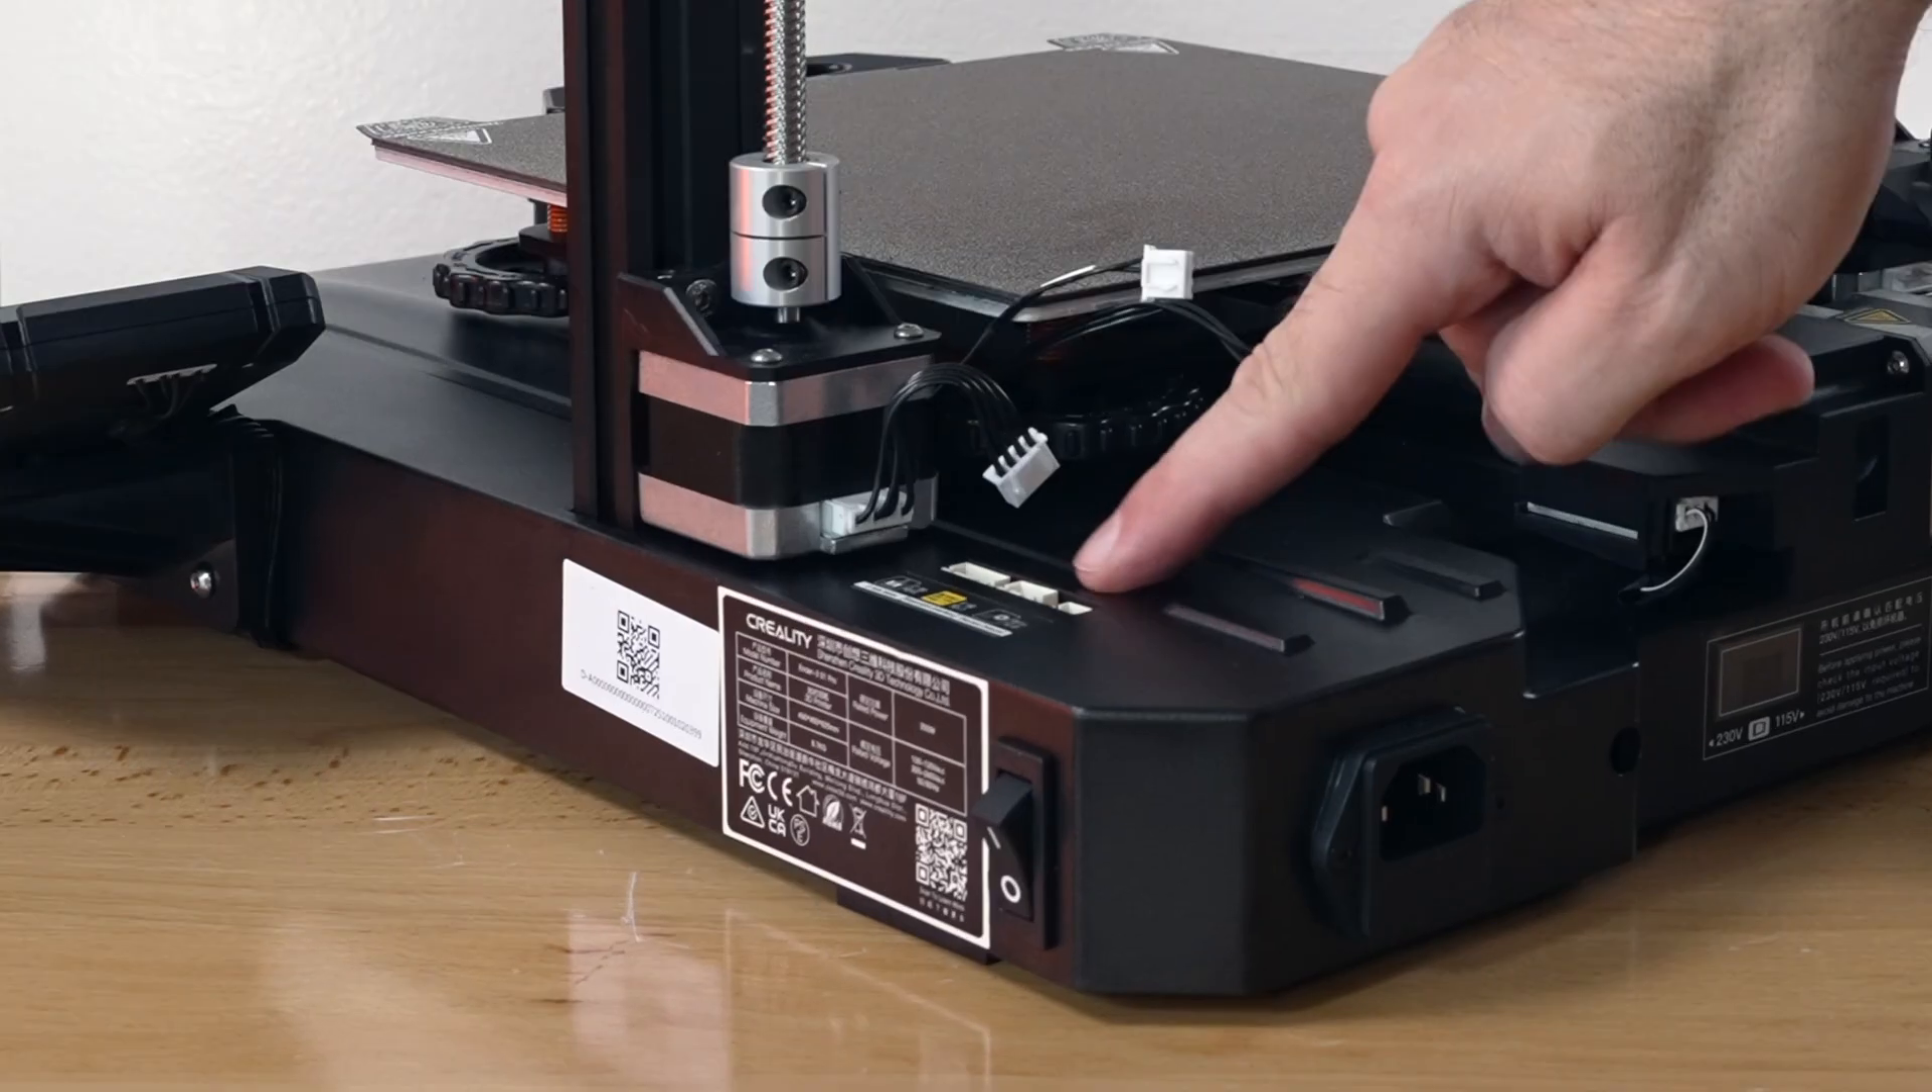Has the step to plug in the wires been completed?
No.